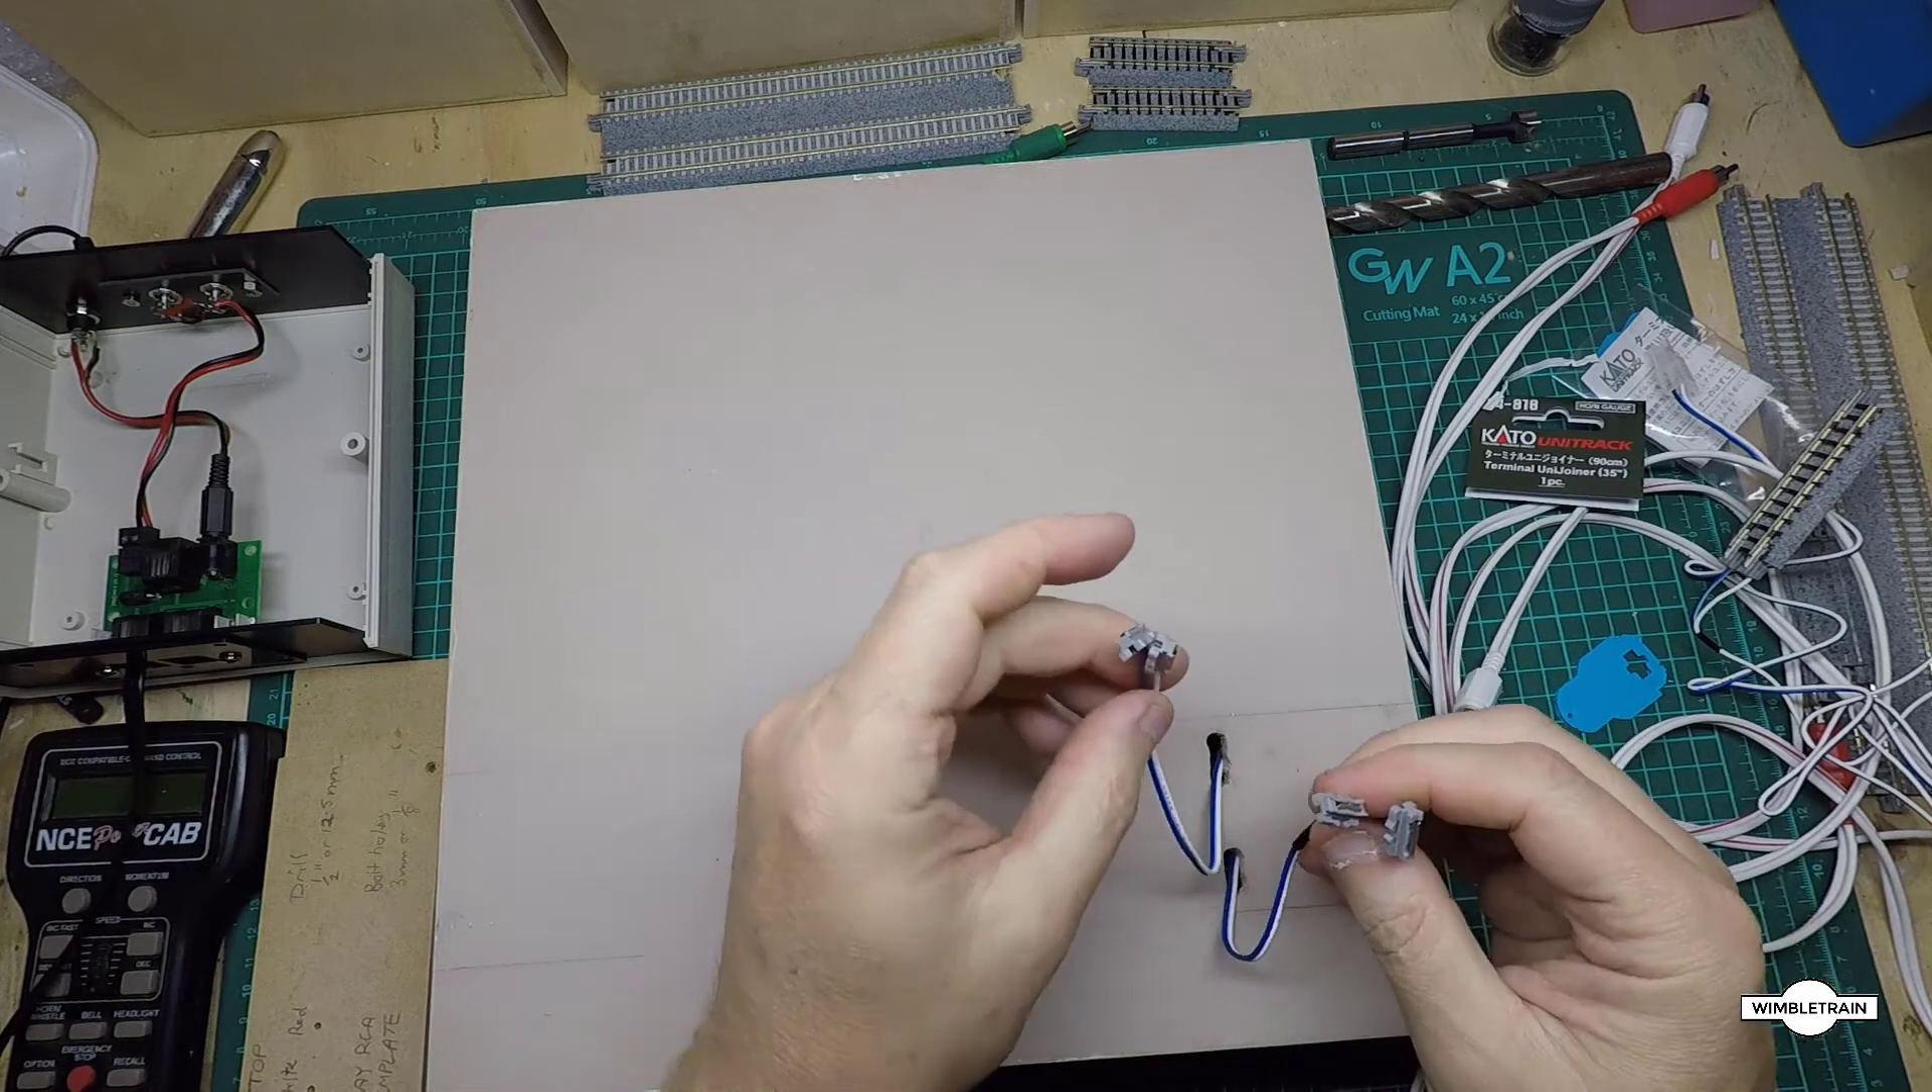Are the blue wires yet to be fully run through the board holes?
No.